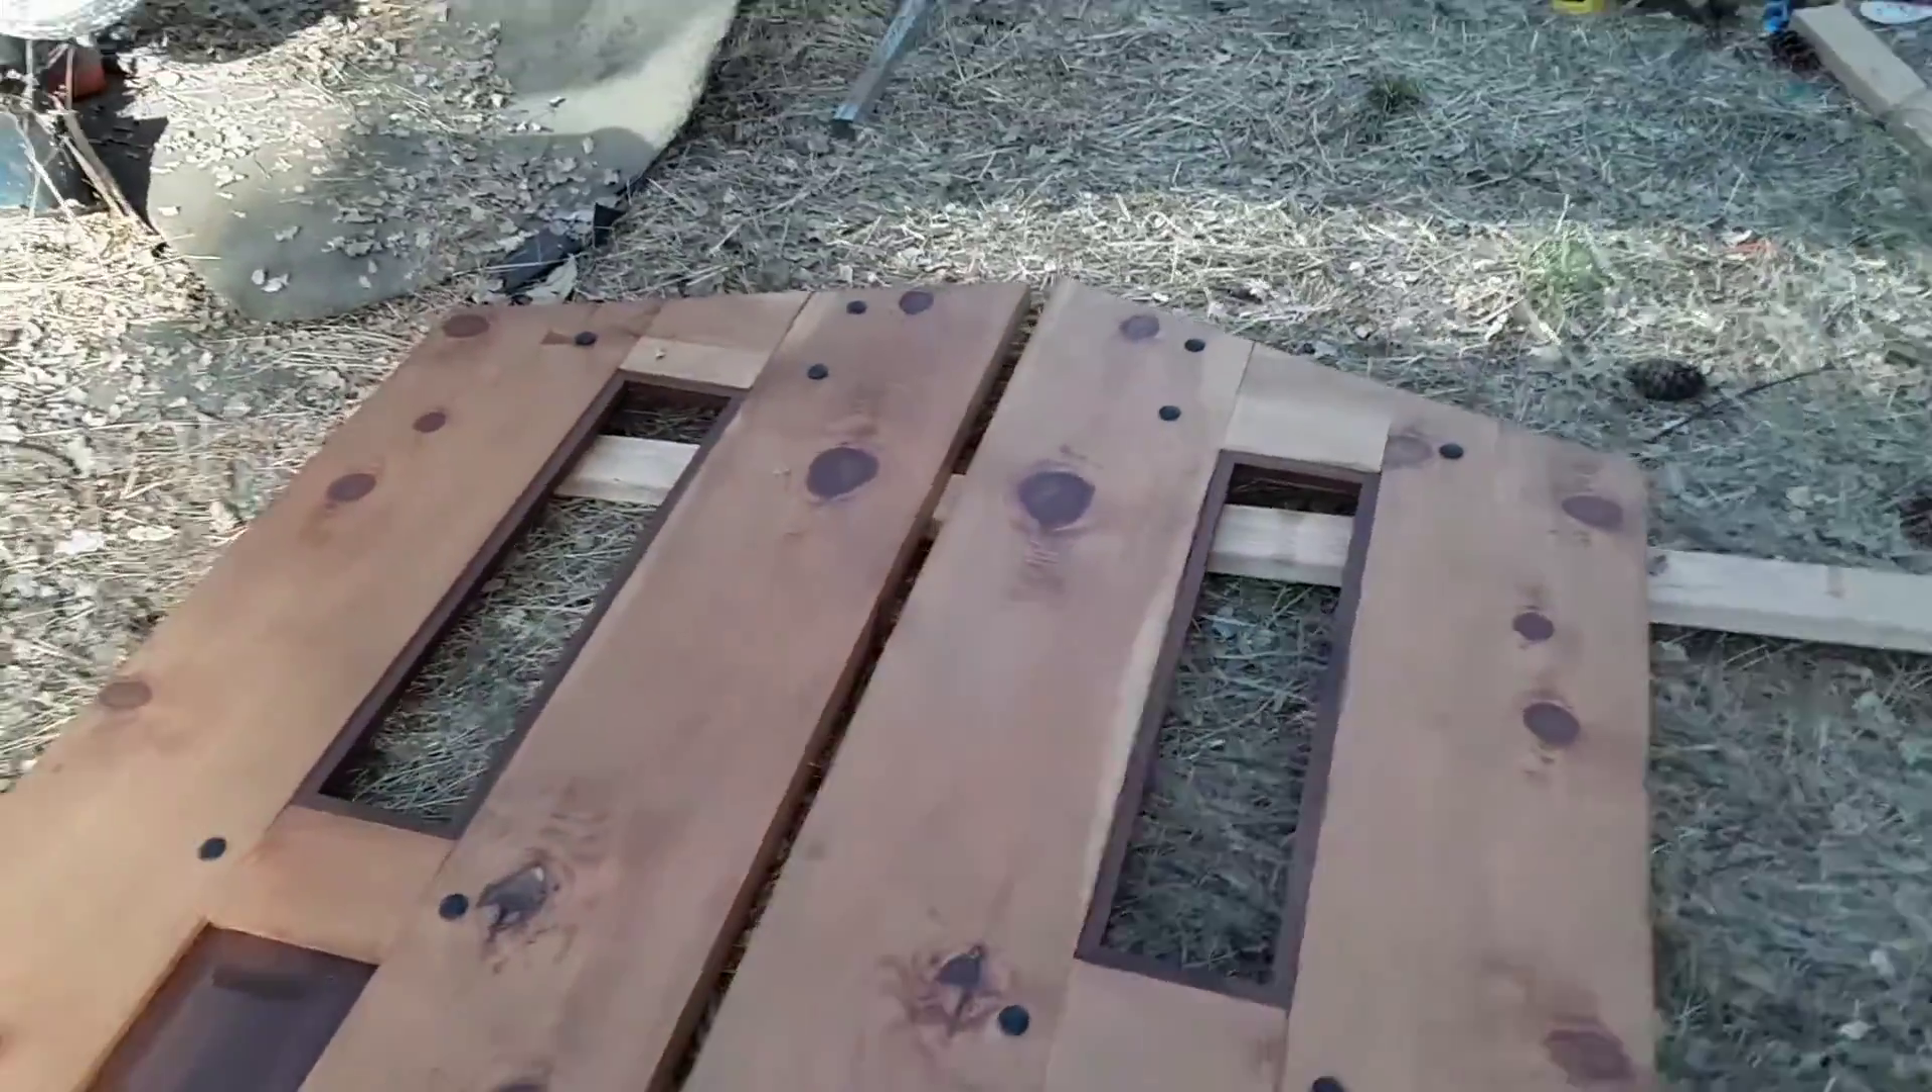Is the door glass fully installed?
No.